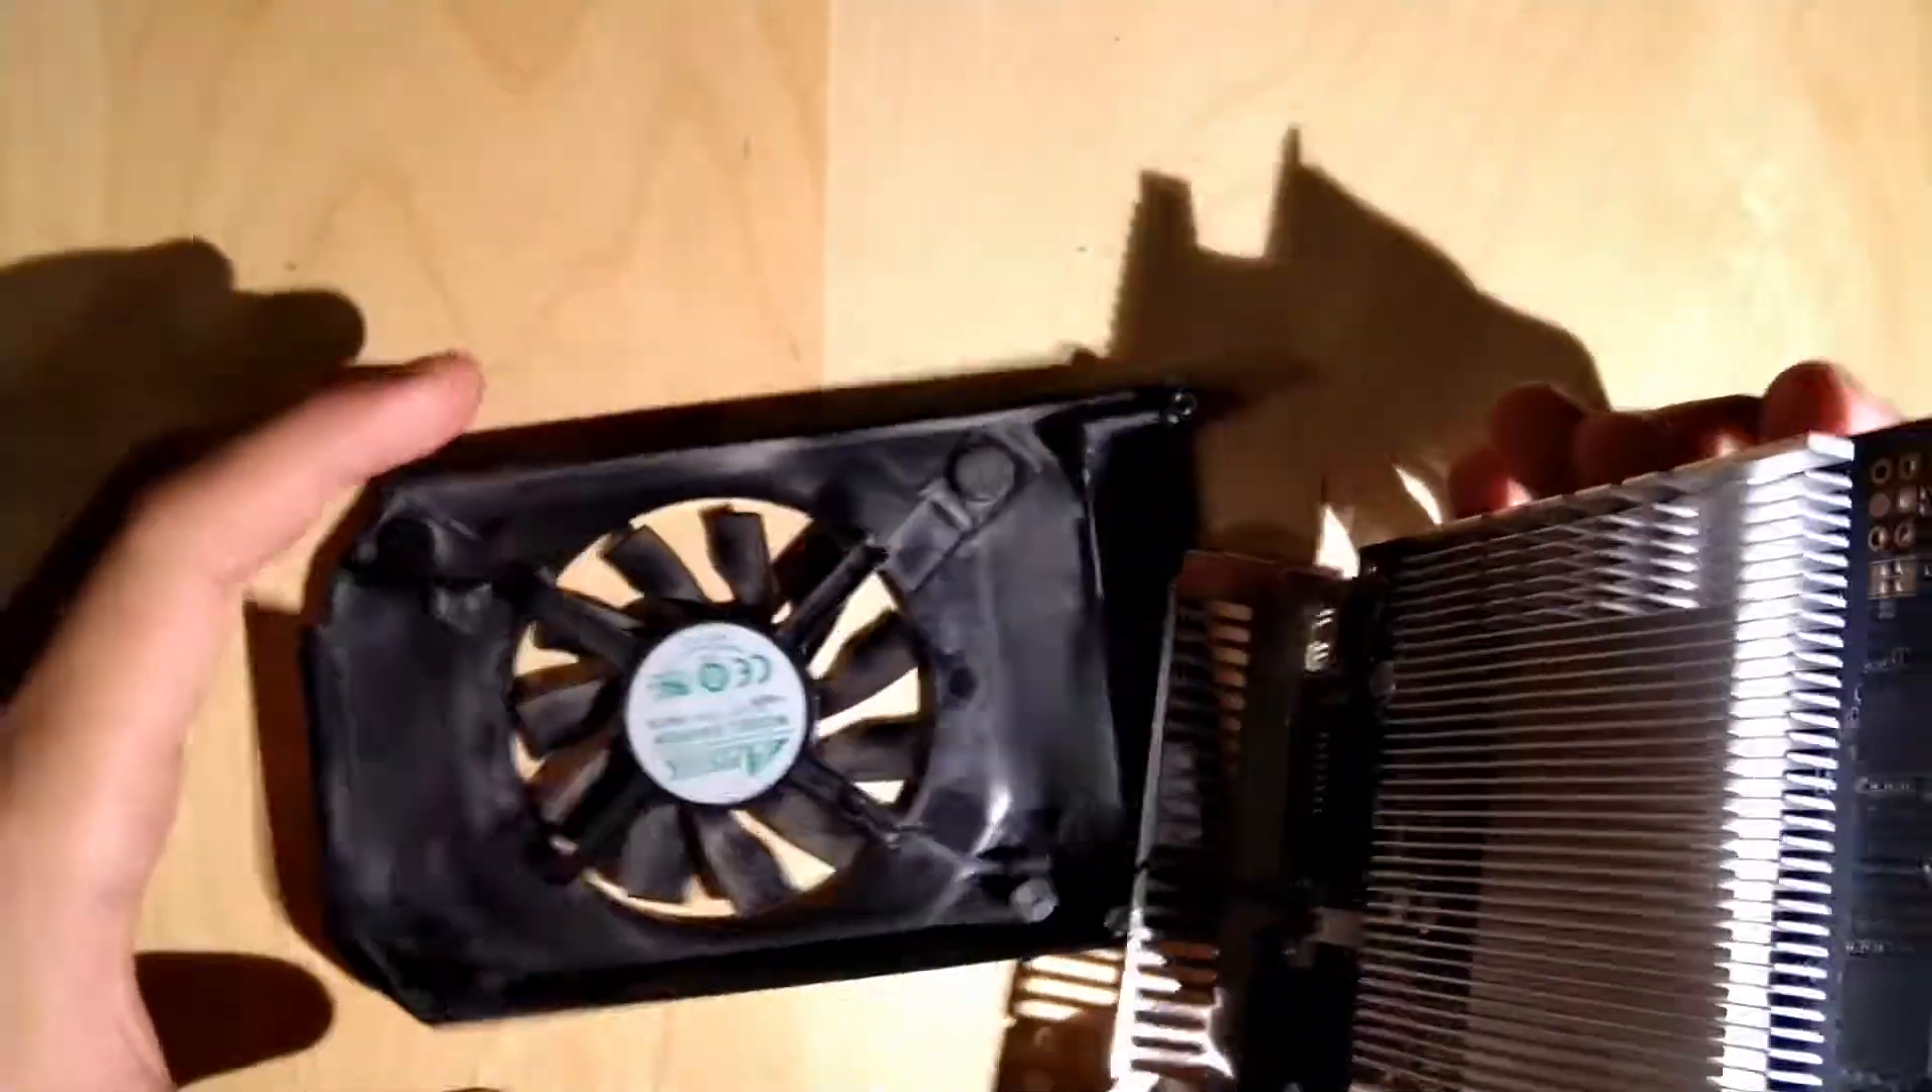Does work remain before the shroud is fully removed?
No.